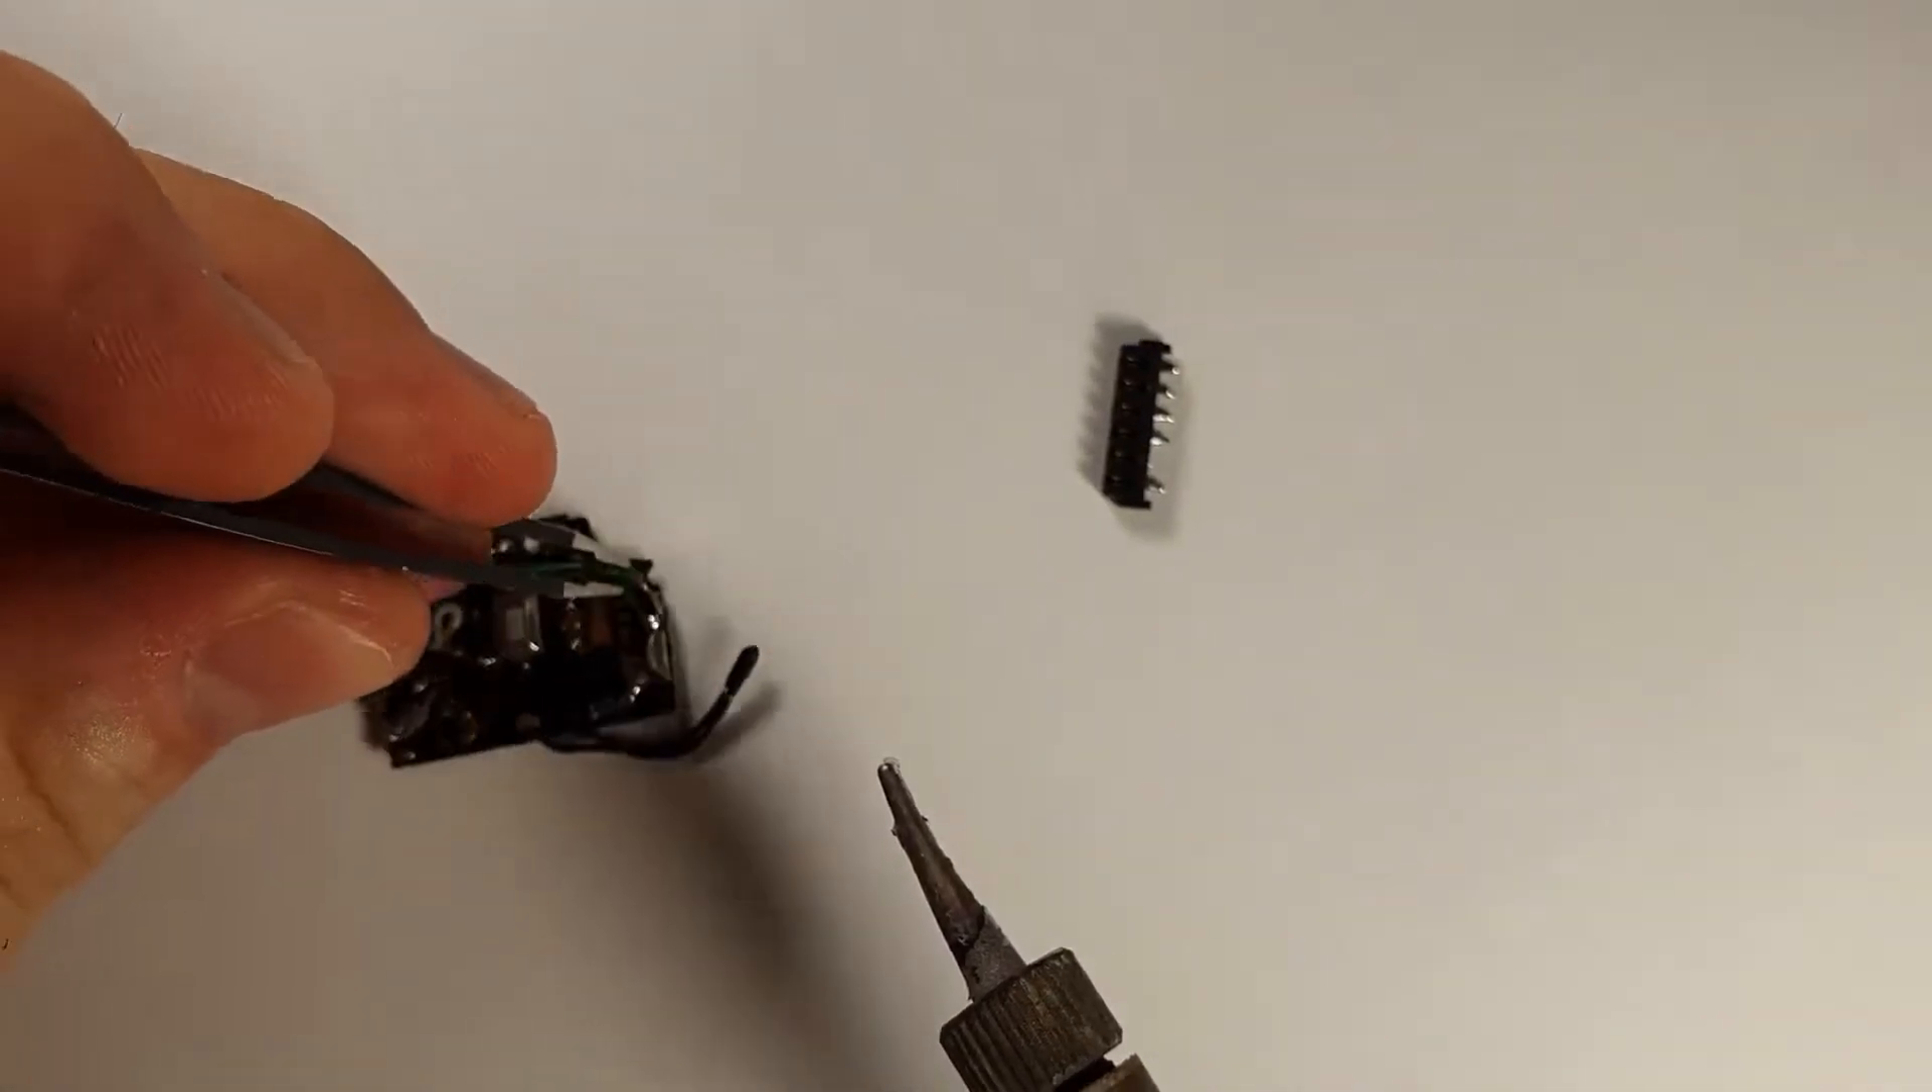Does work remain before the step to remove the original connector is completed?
No.